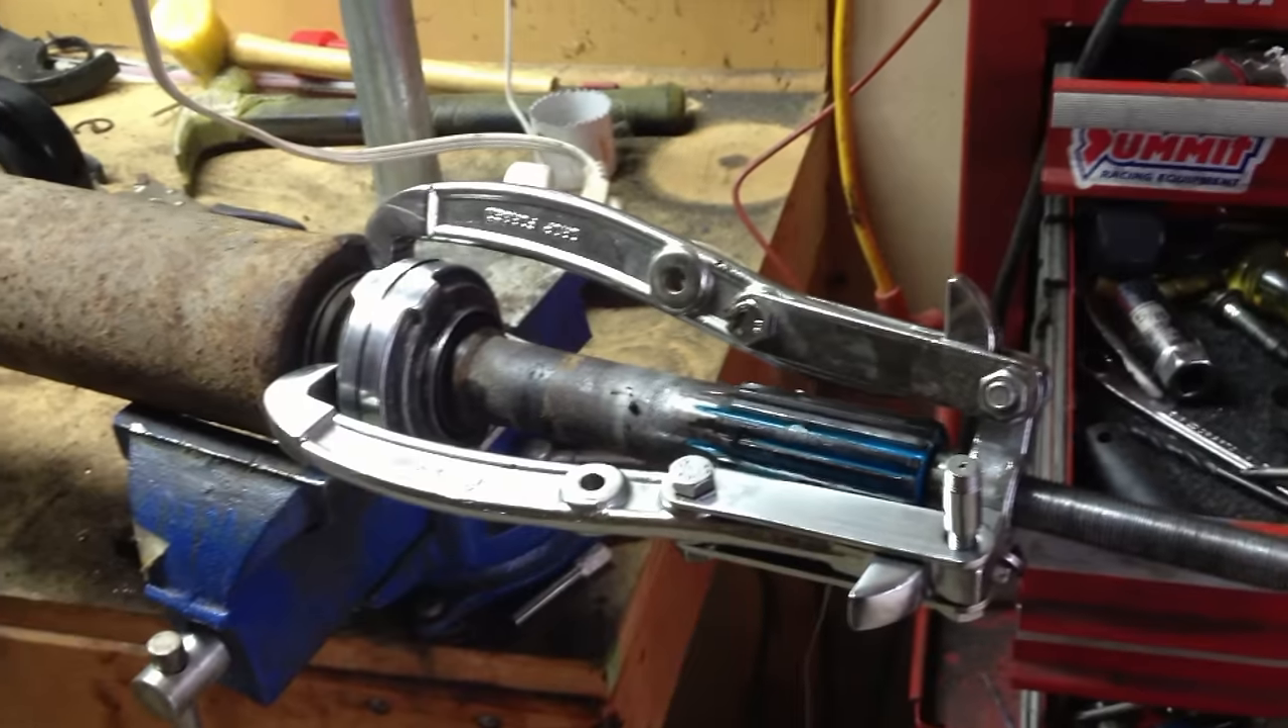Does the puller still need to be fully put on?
No.